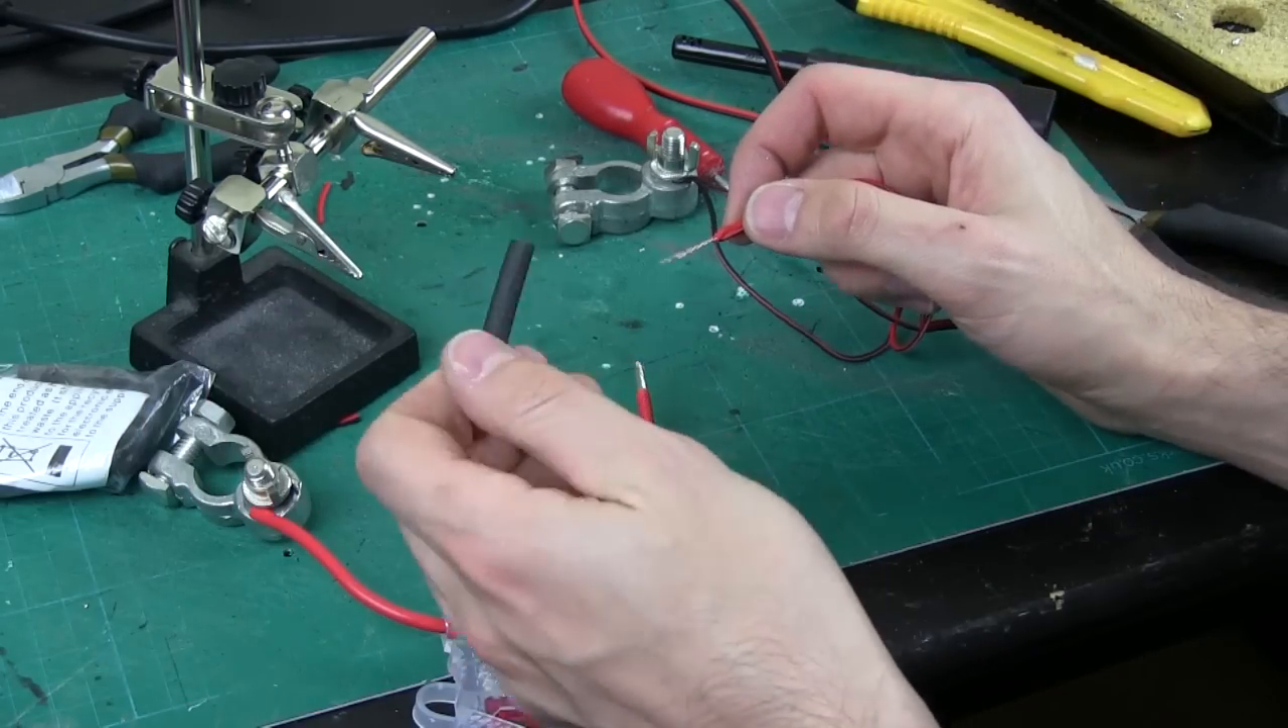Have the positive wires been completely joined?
No.